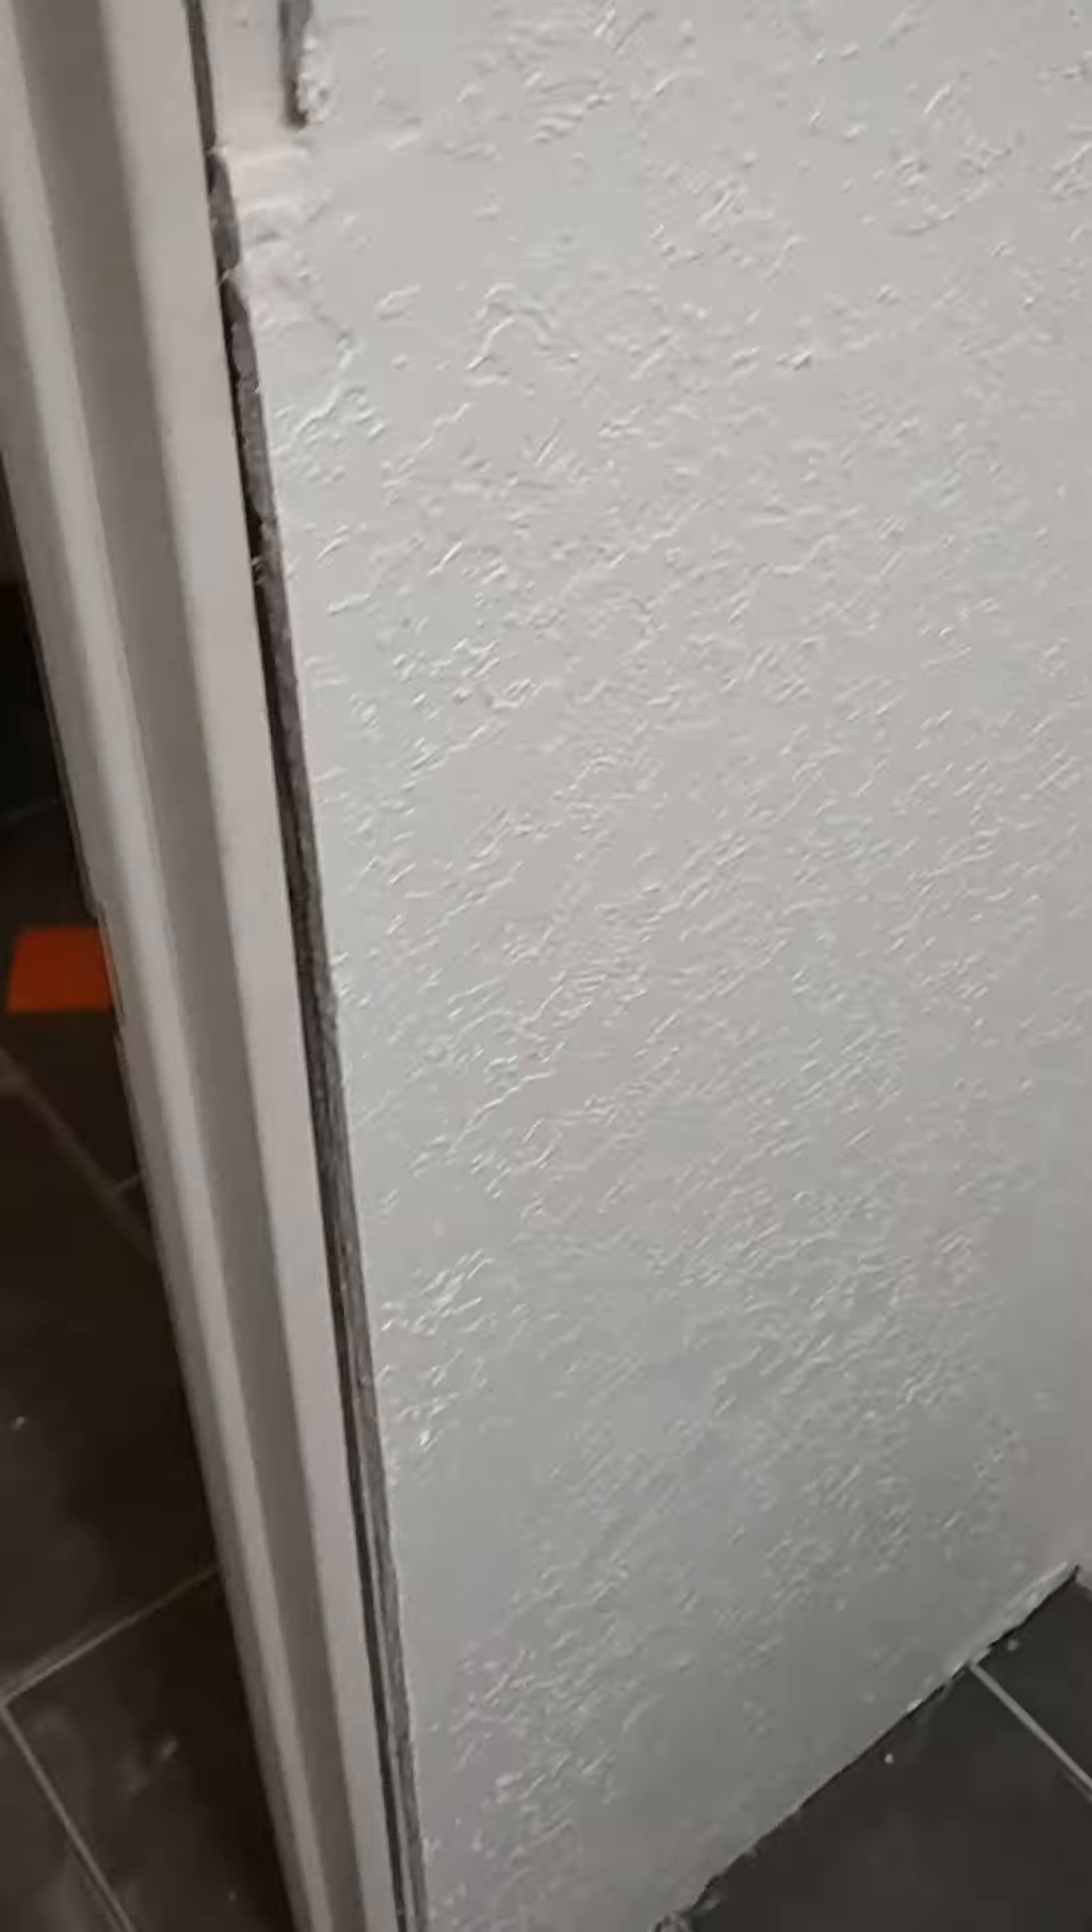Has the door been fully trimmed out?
No.